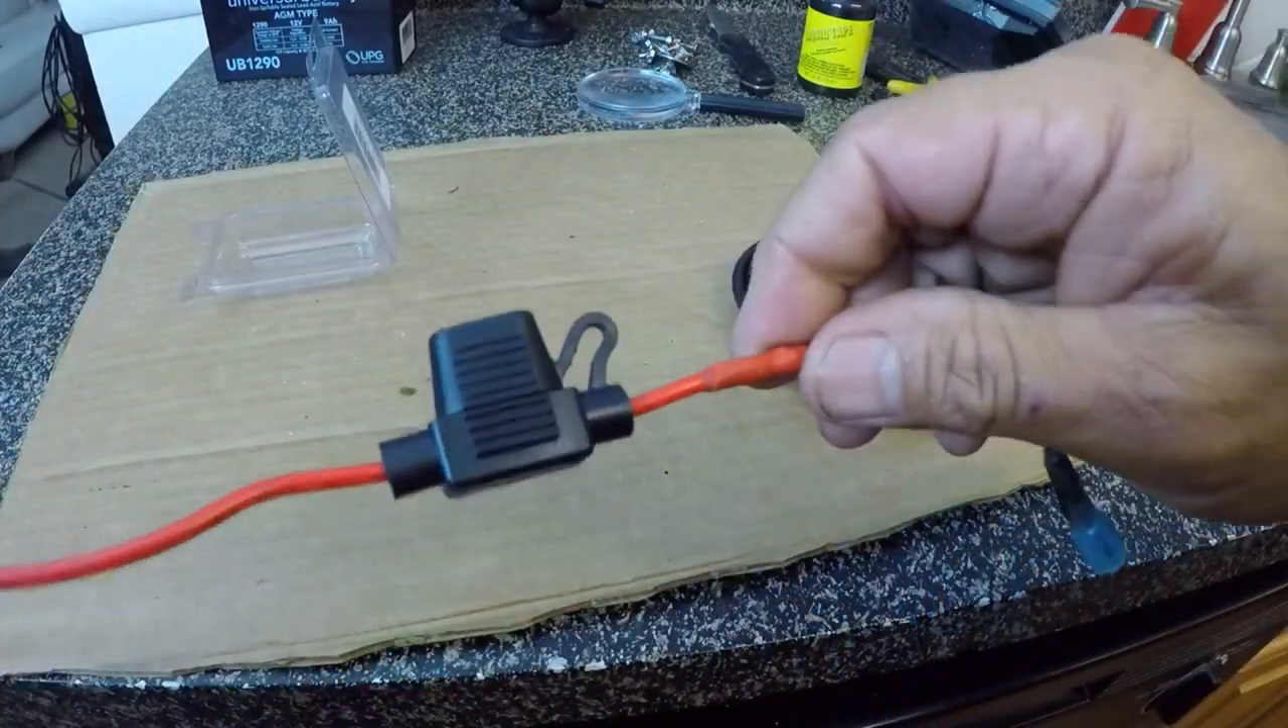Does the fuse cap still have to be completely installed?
No.